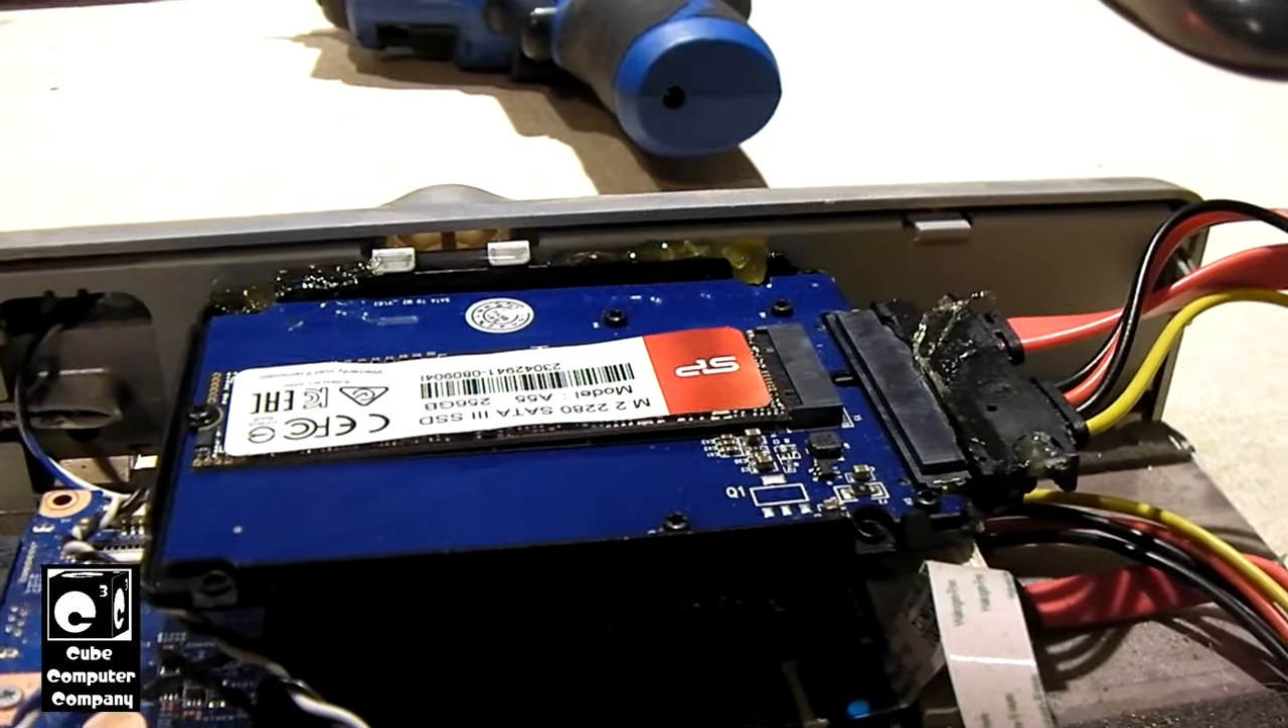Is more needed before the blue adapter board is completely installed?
No.